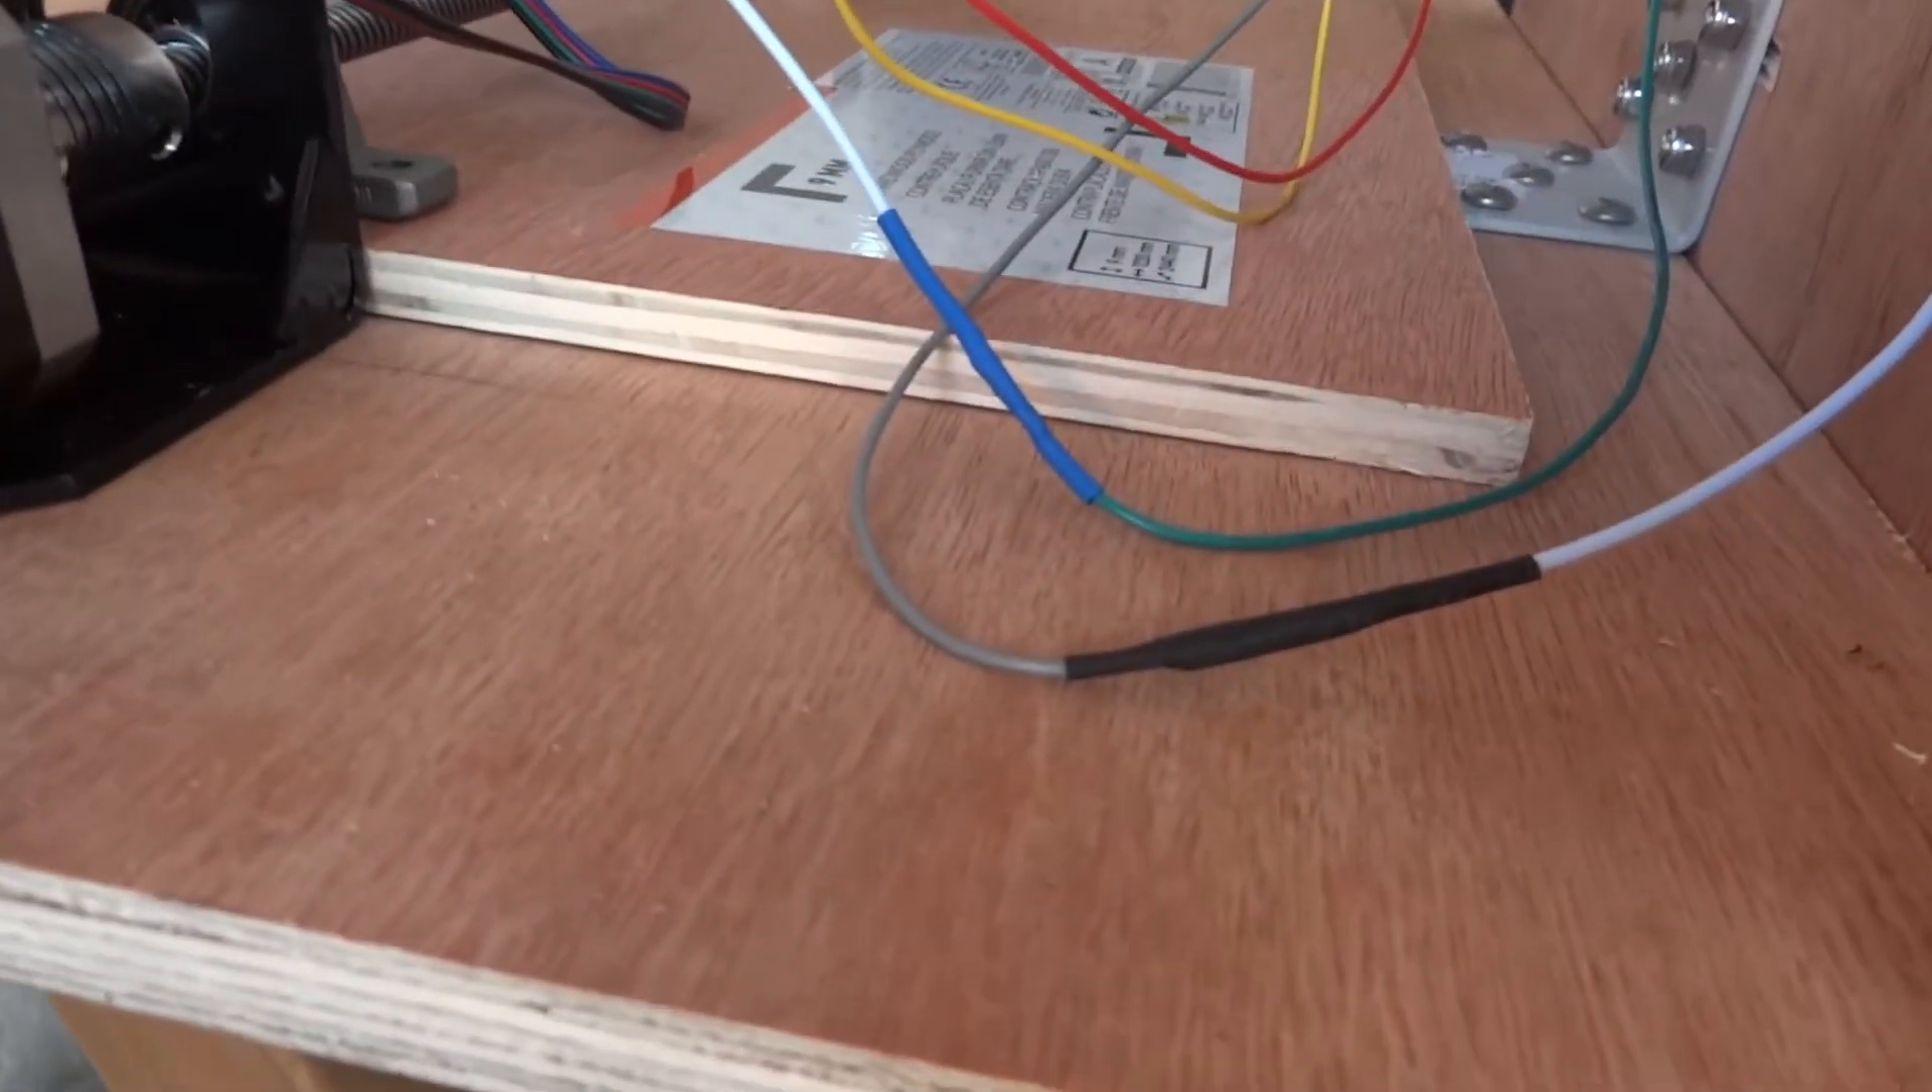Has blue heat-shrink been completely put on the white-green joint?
Yes.